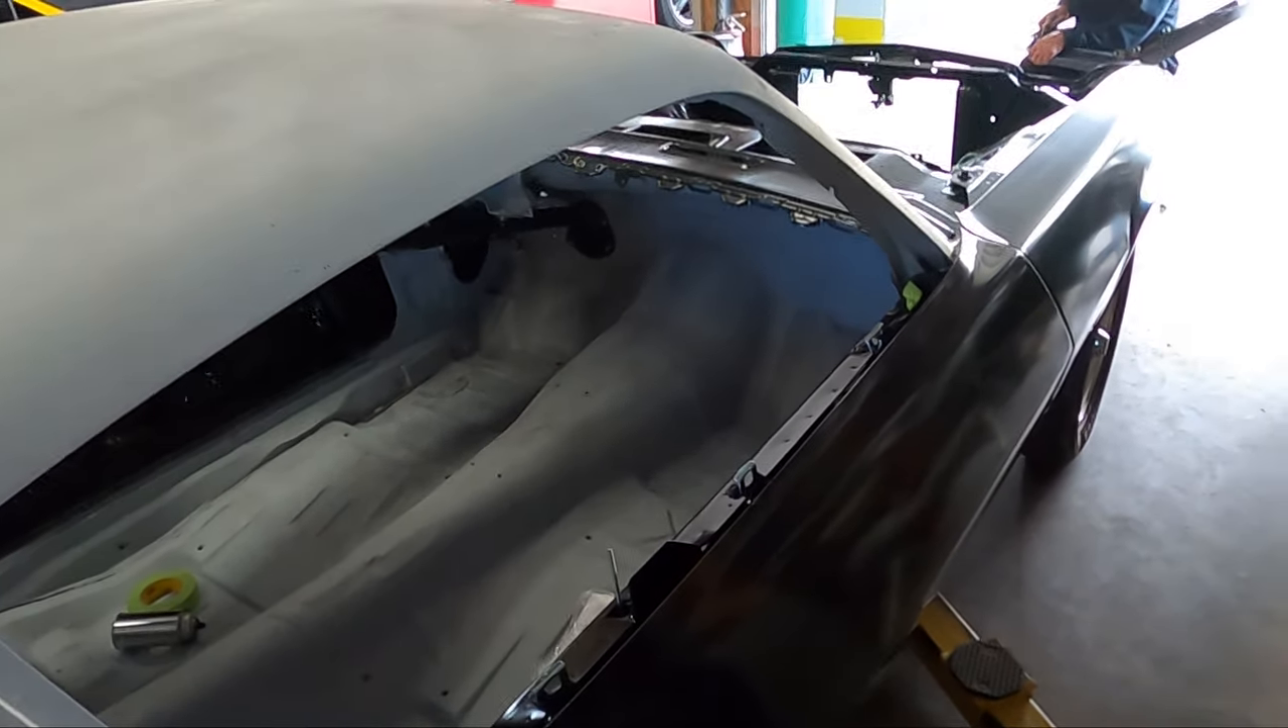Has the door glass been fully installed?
No.